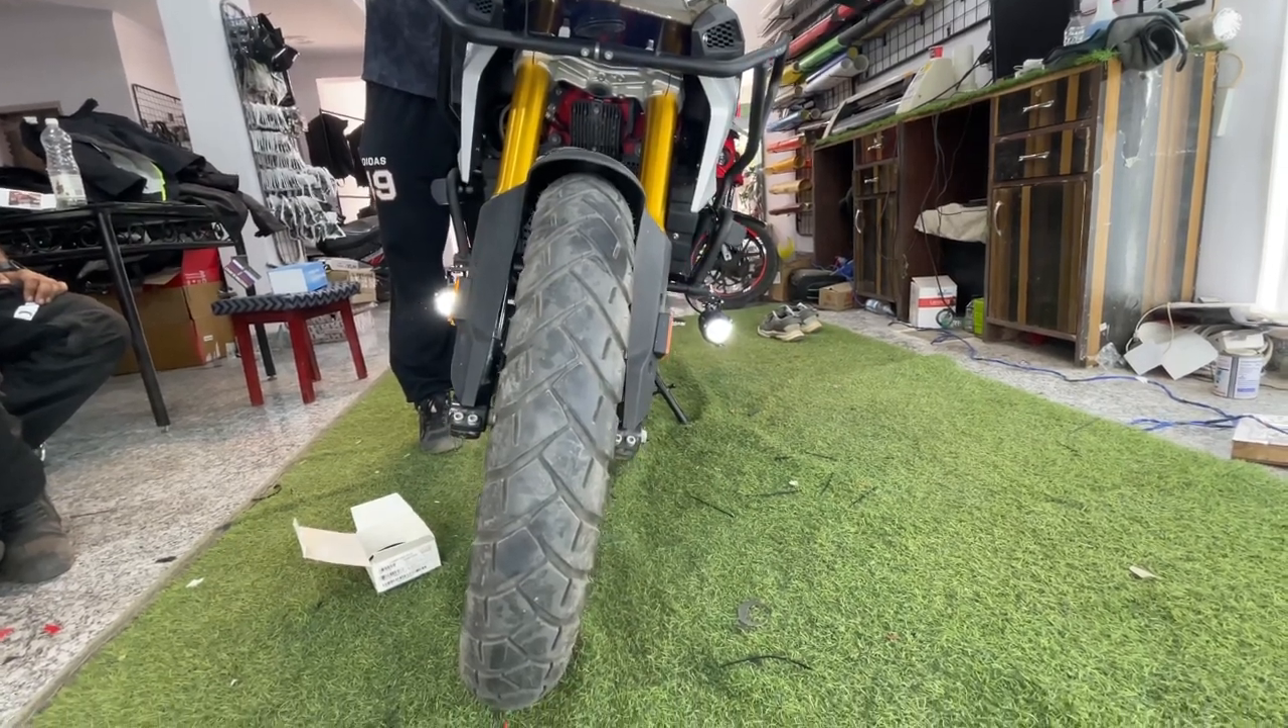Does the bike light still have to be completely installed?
No.